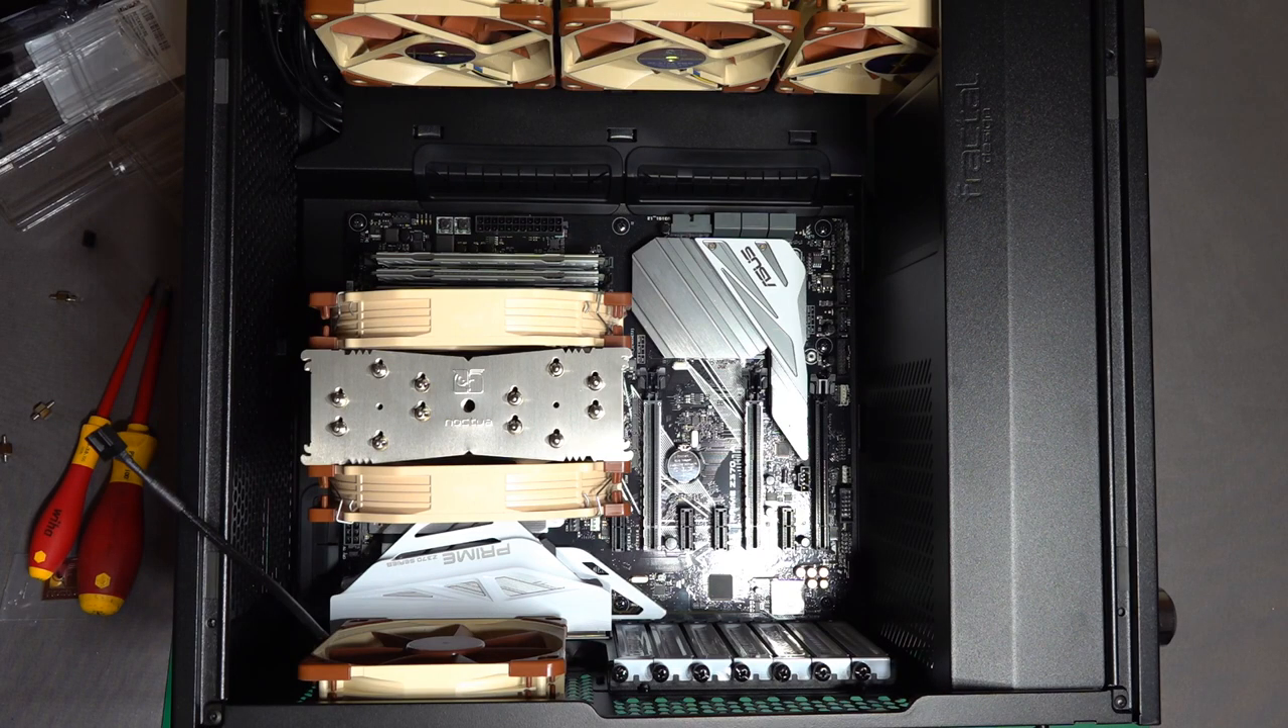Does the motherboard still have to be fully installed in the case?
No.